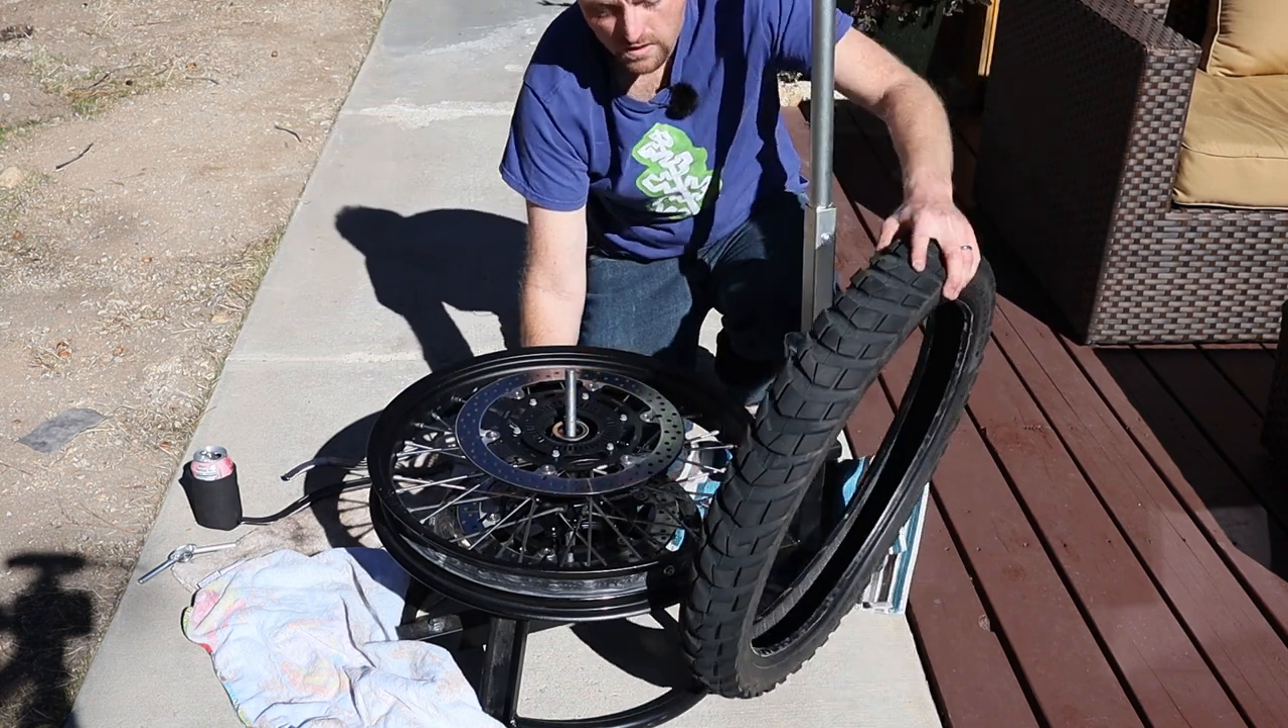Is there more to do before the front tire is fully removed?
No.